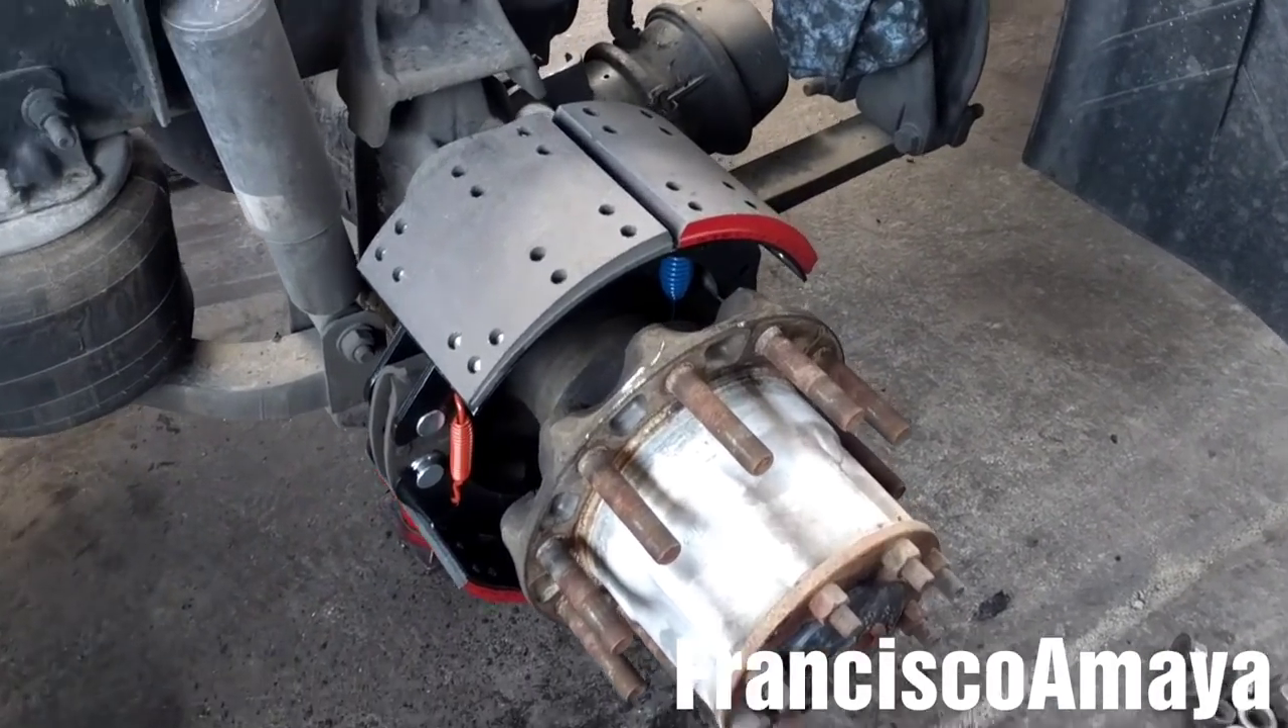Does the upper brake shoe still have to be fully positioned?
No.